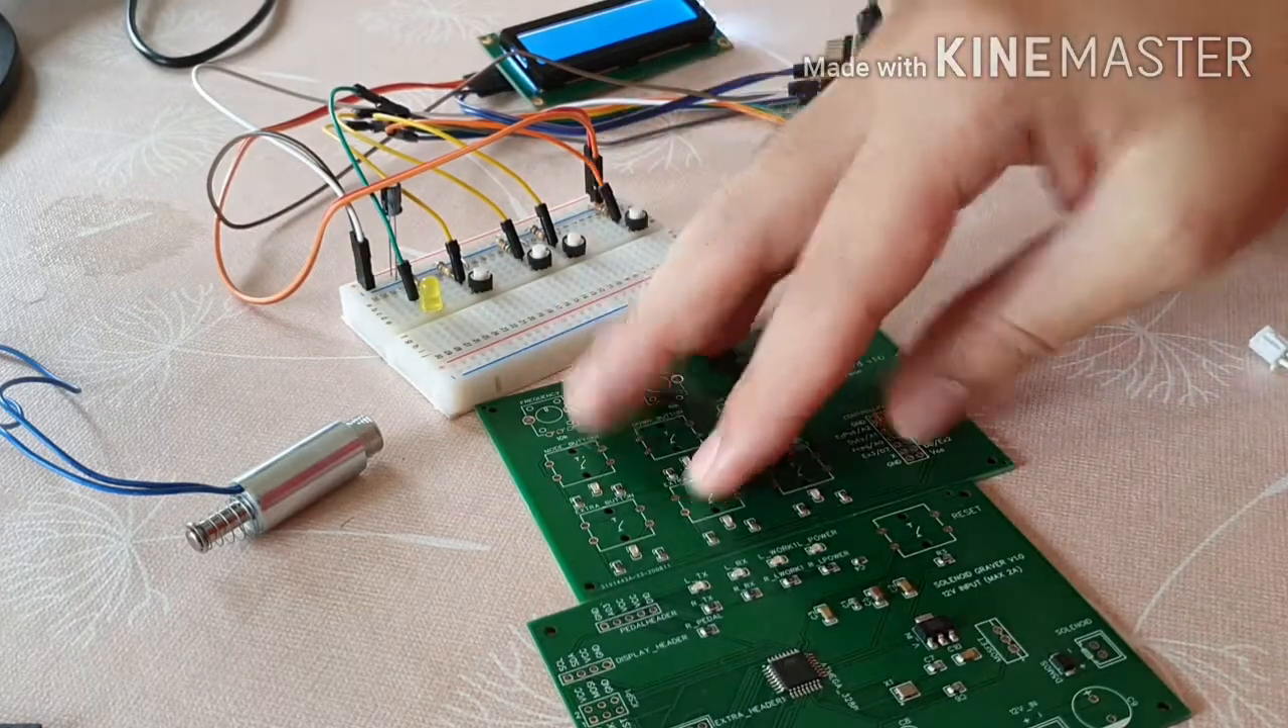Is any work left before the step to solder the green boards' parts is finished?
Yes.